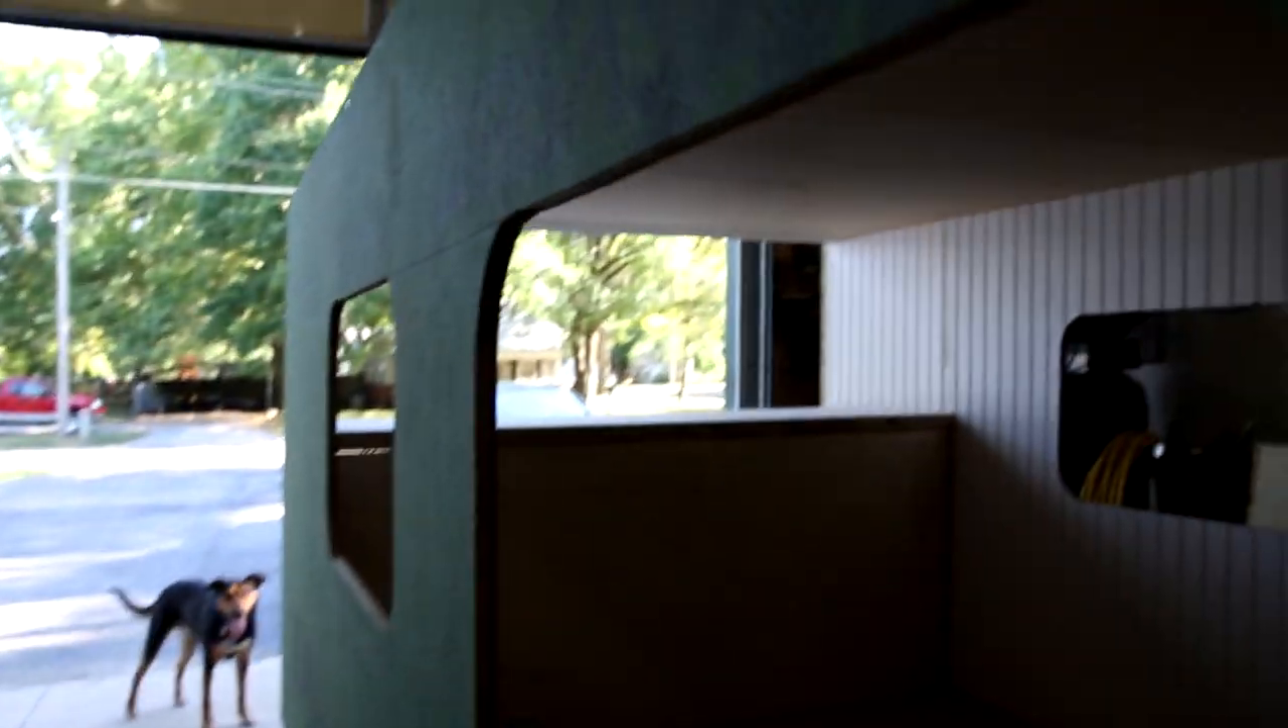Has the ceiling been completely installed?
Yes.